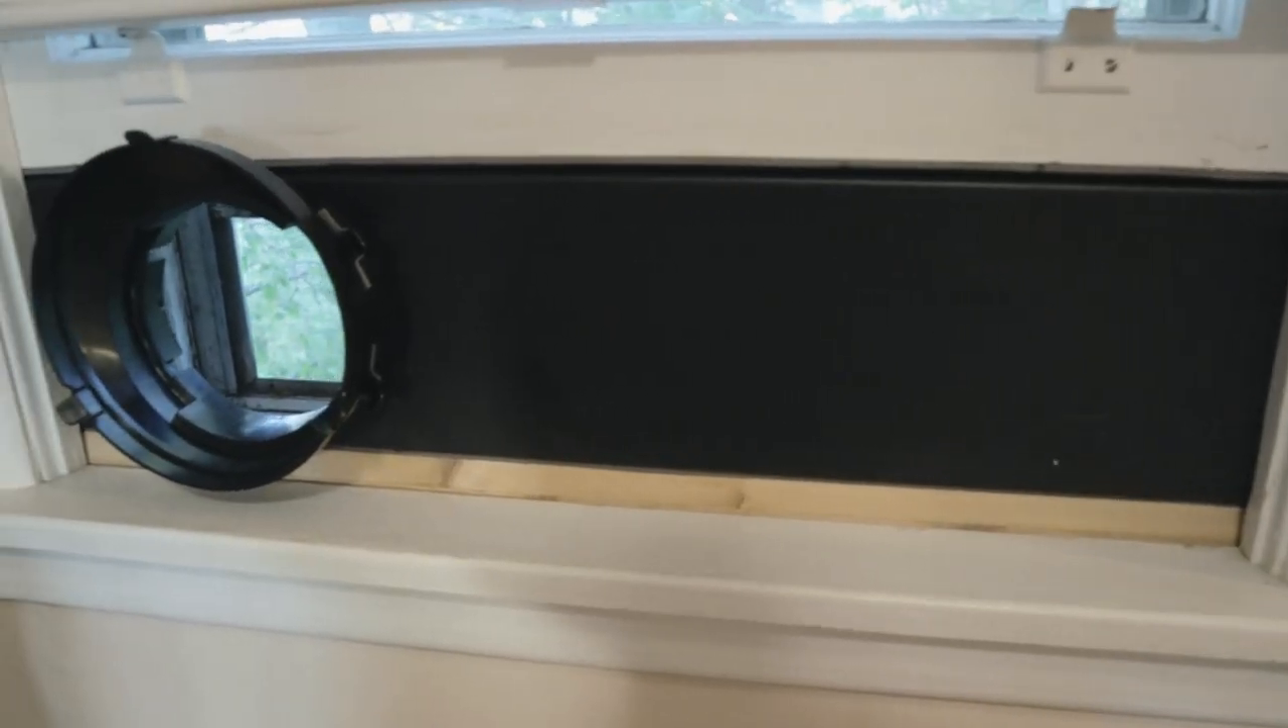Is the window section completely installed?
Yes.